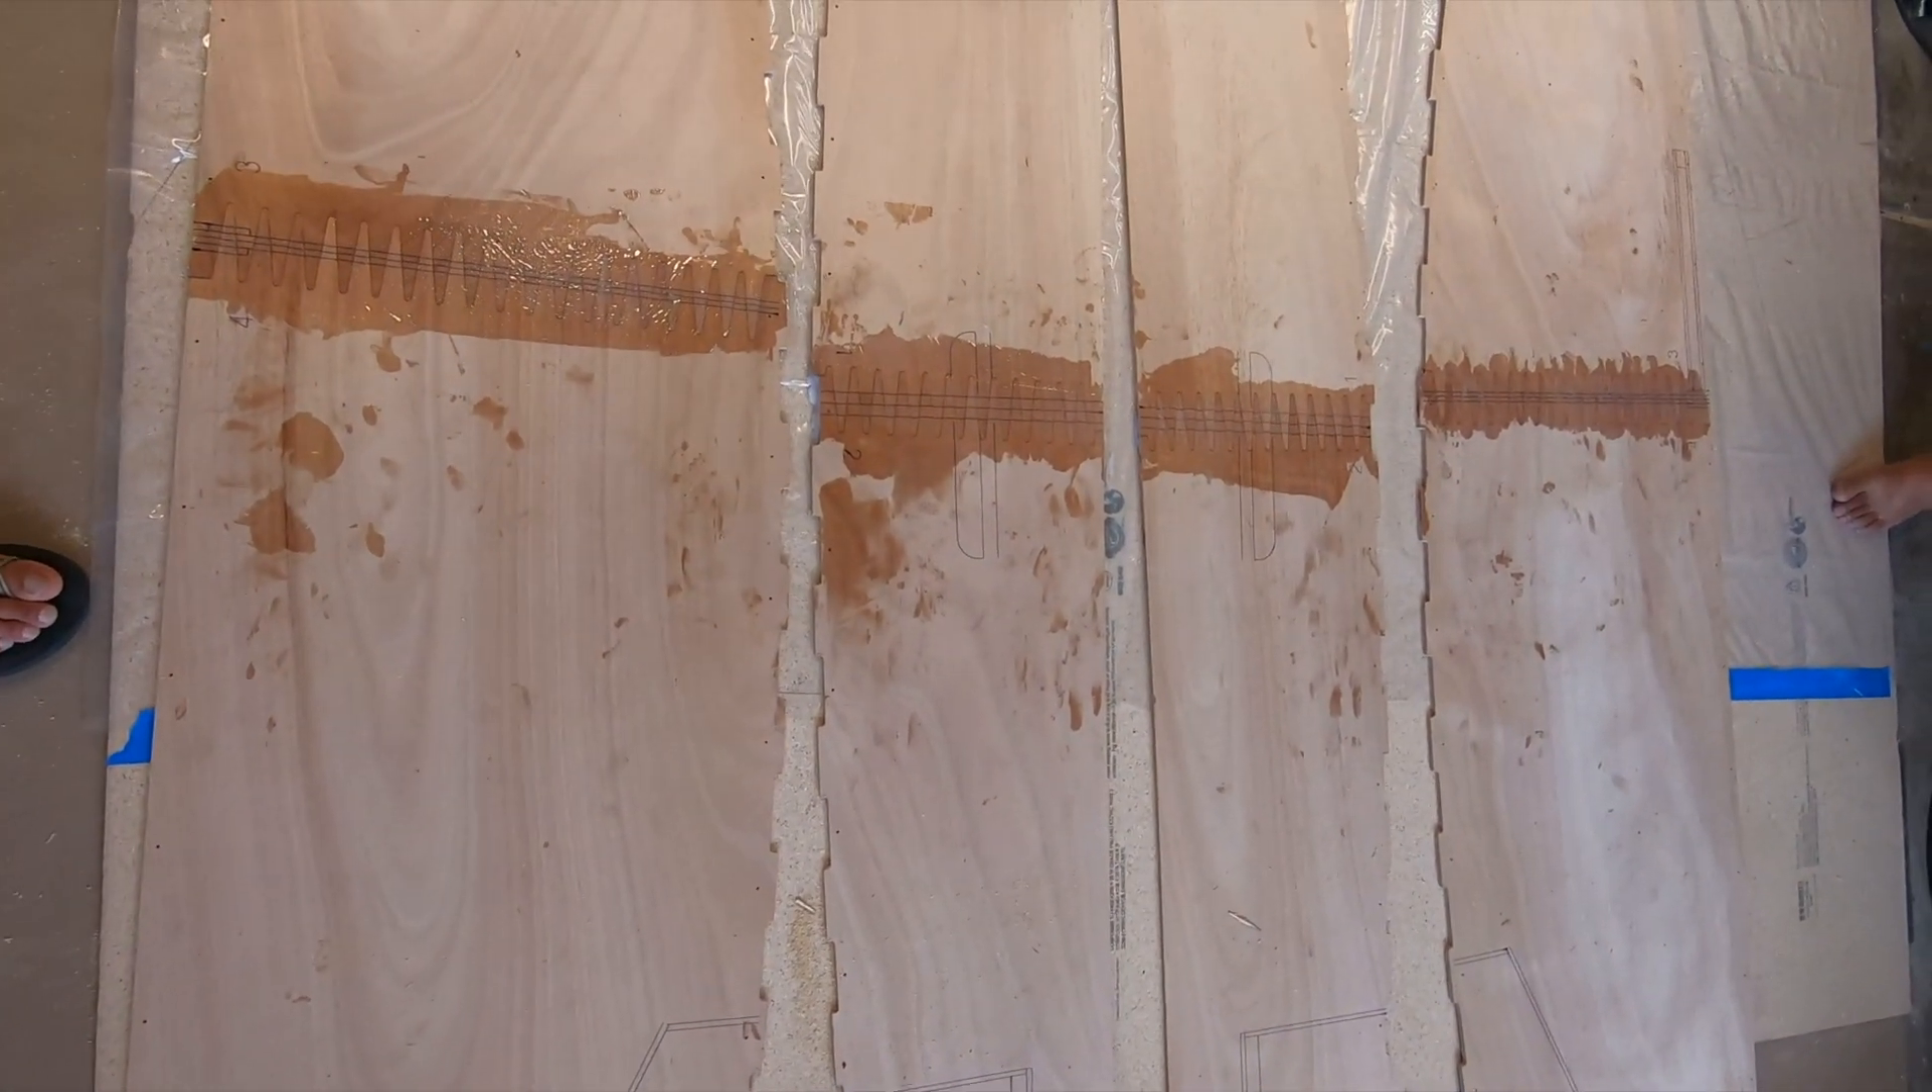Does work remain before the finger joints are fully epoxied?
No.